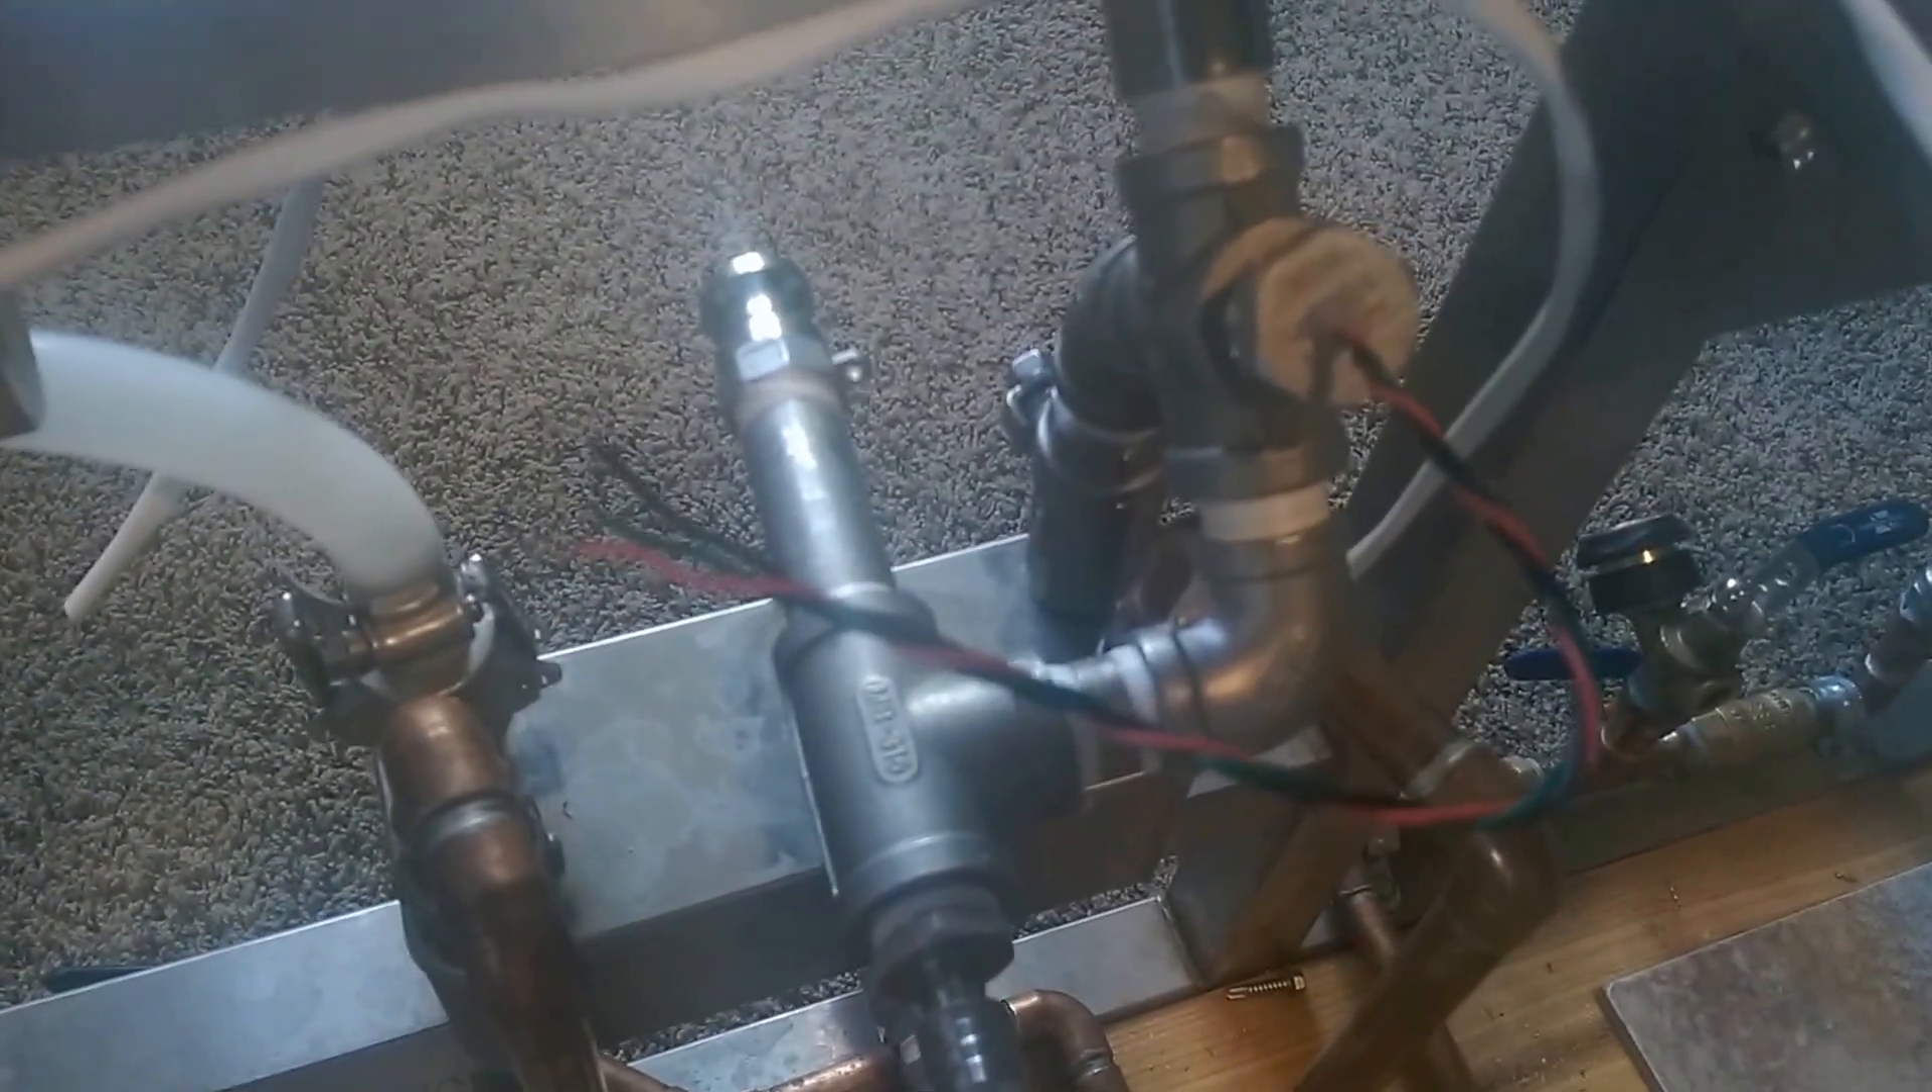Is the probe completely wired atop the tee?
No.